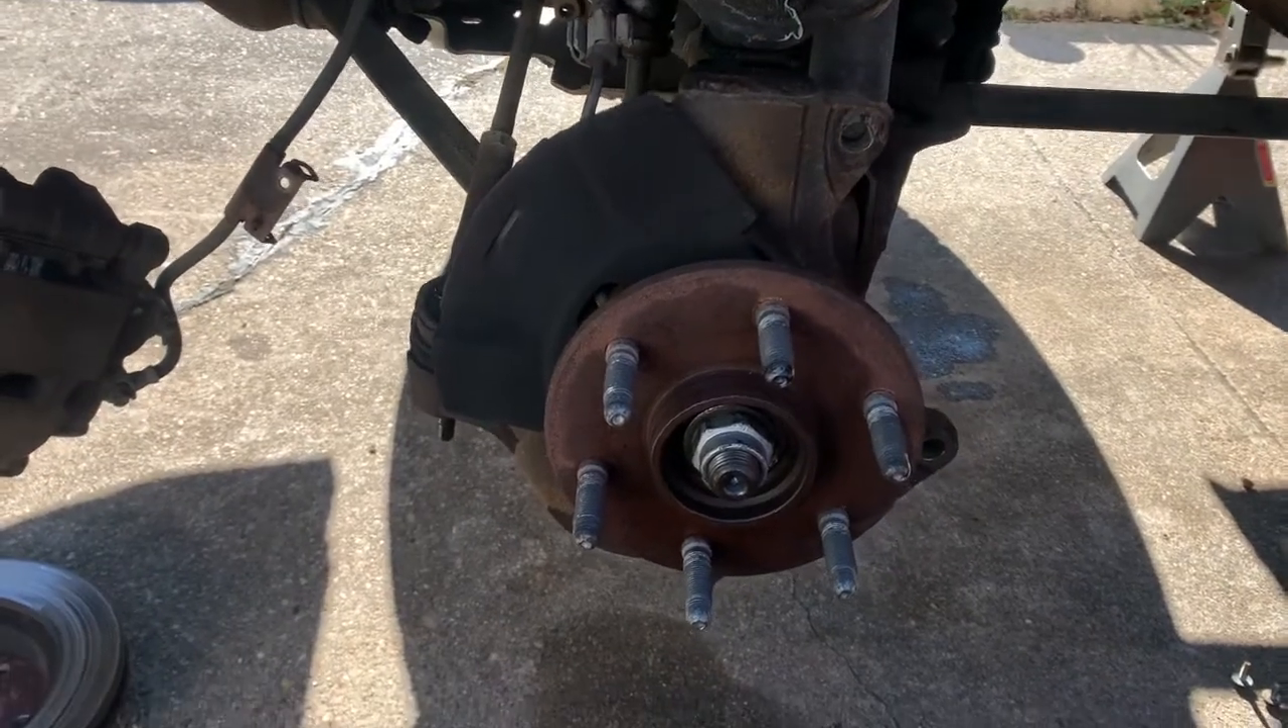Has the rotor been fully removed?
Yes.